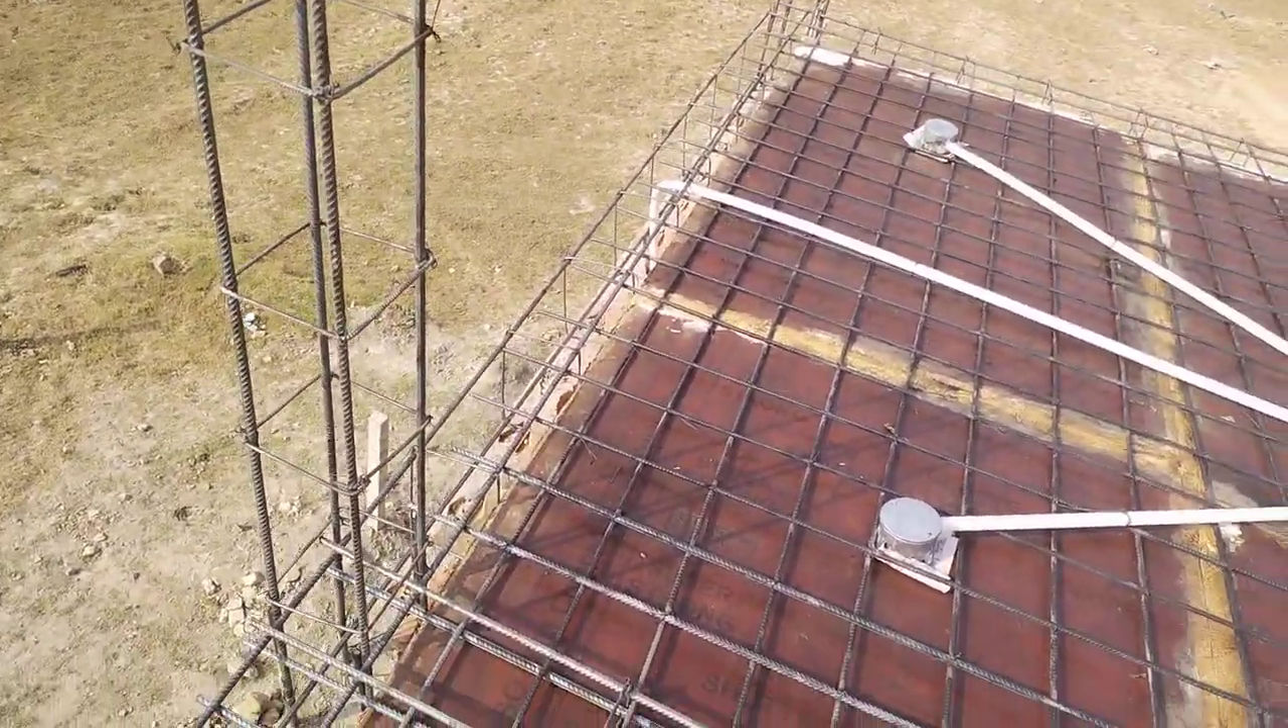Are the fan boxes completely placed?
Yes.